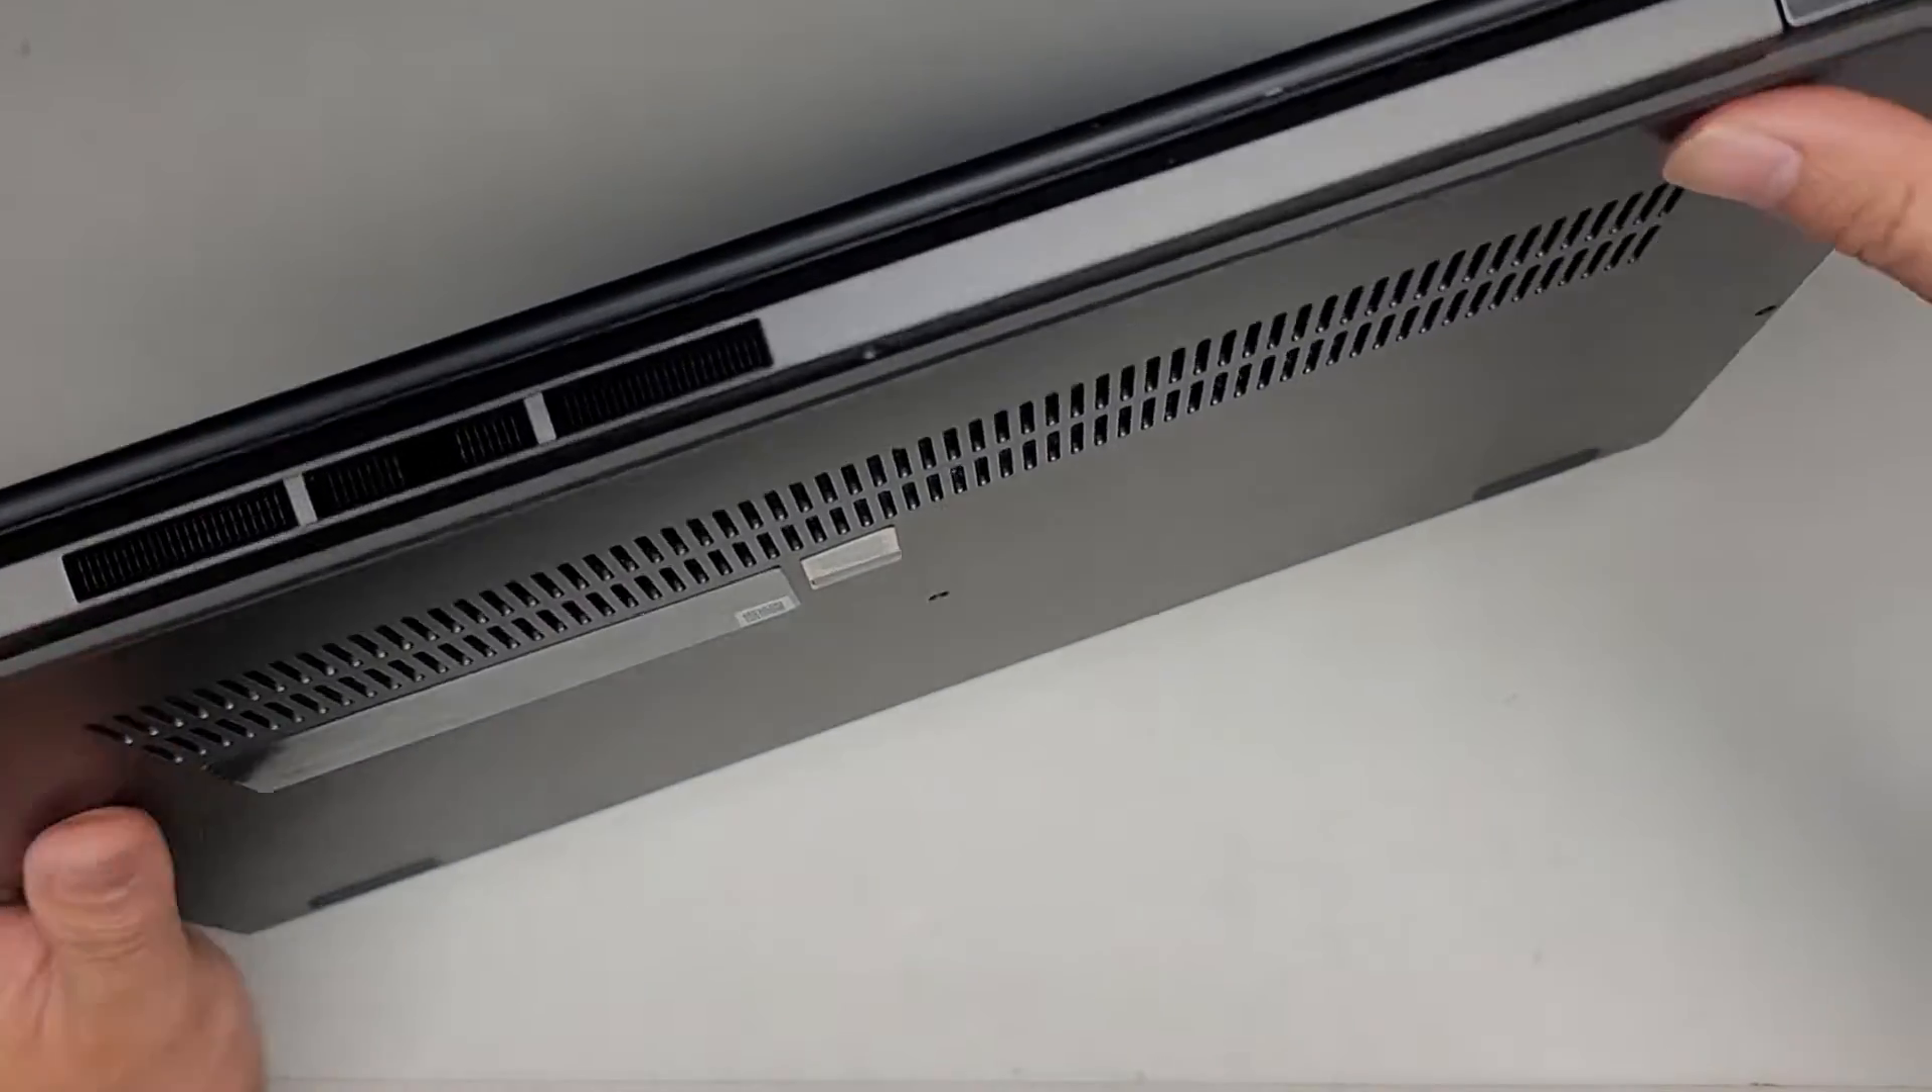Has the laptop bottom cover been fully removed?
No.